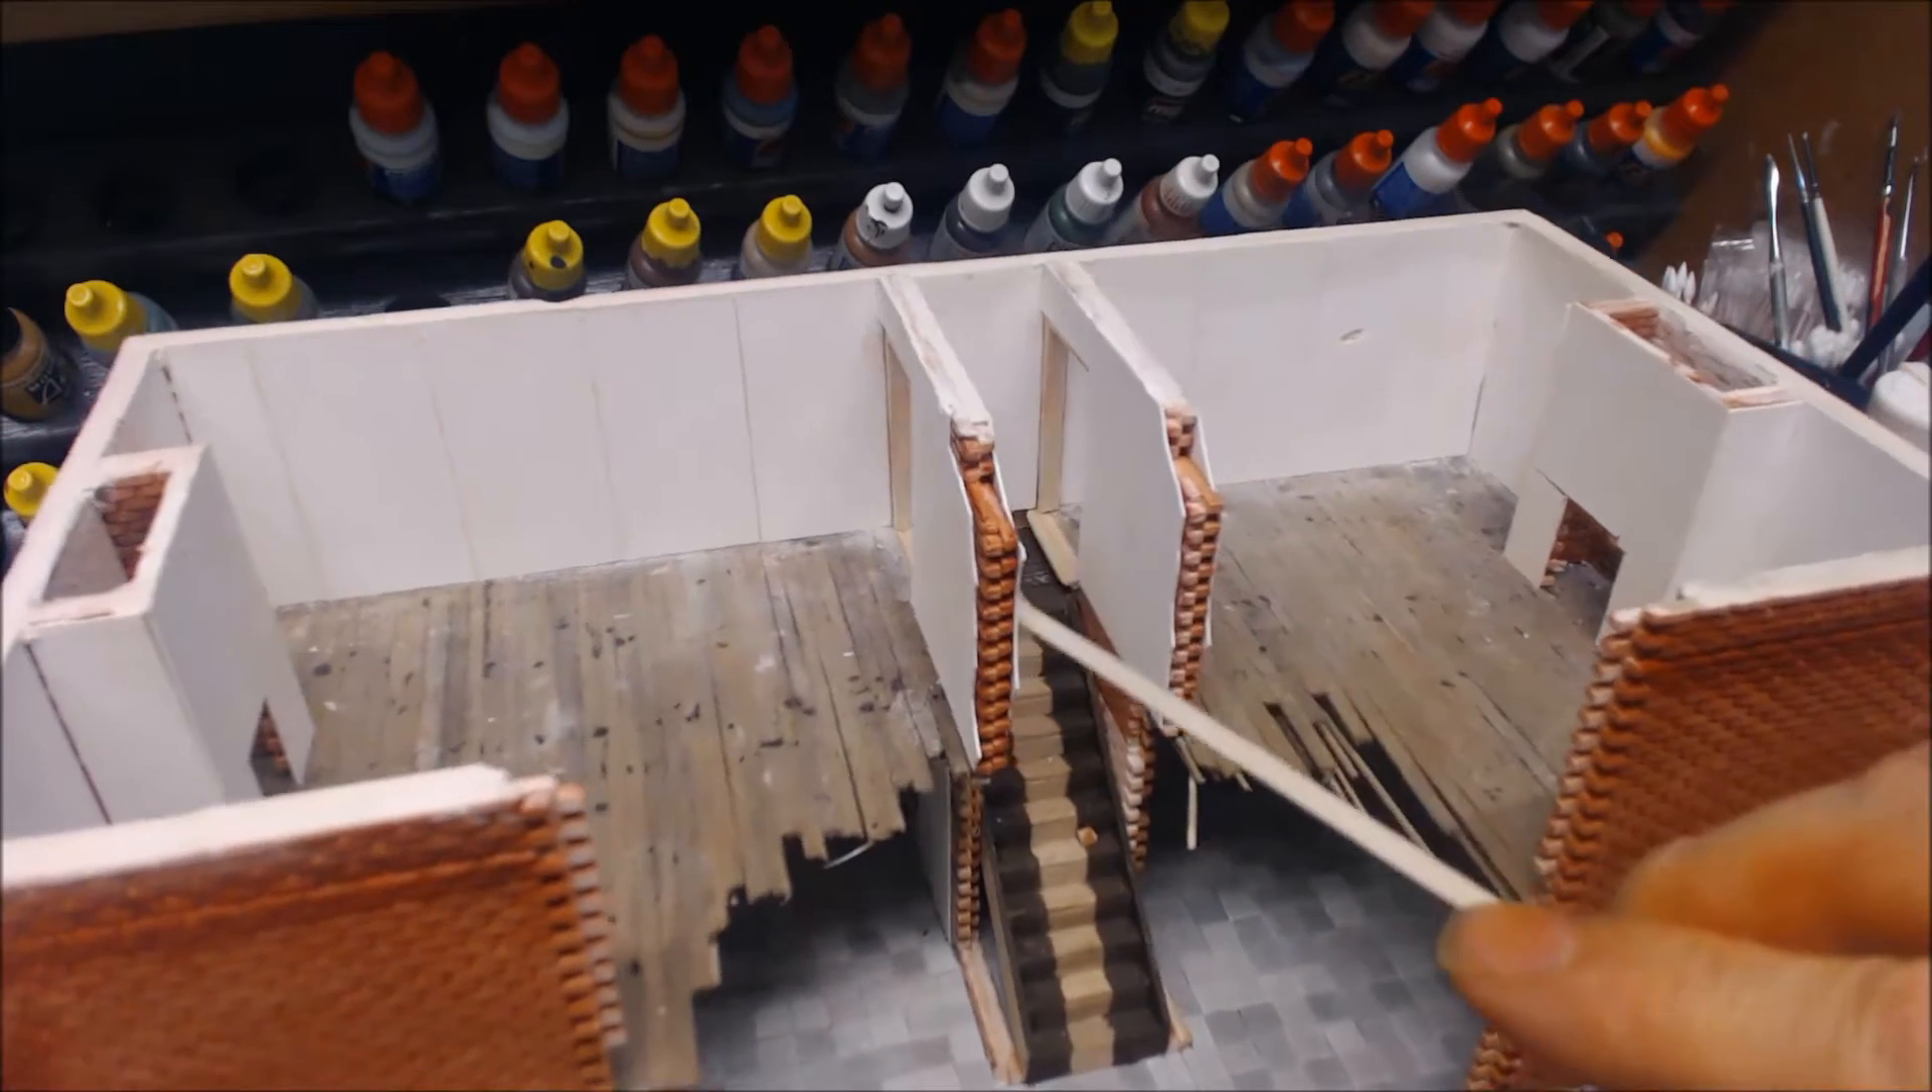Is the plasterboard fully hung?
Yes.